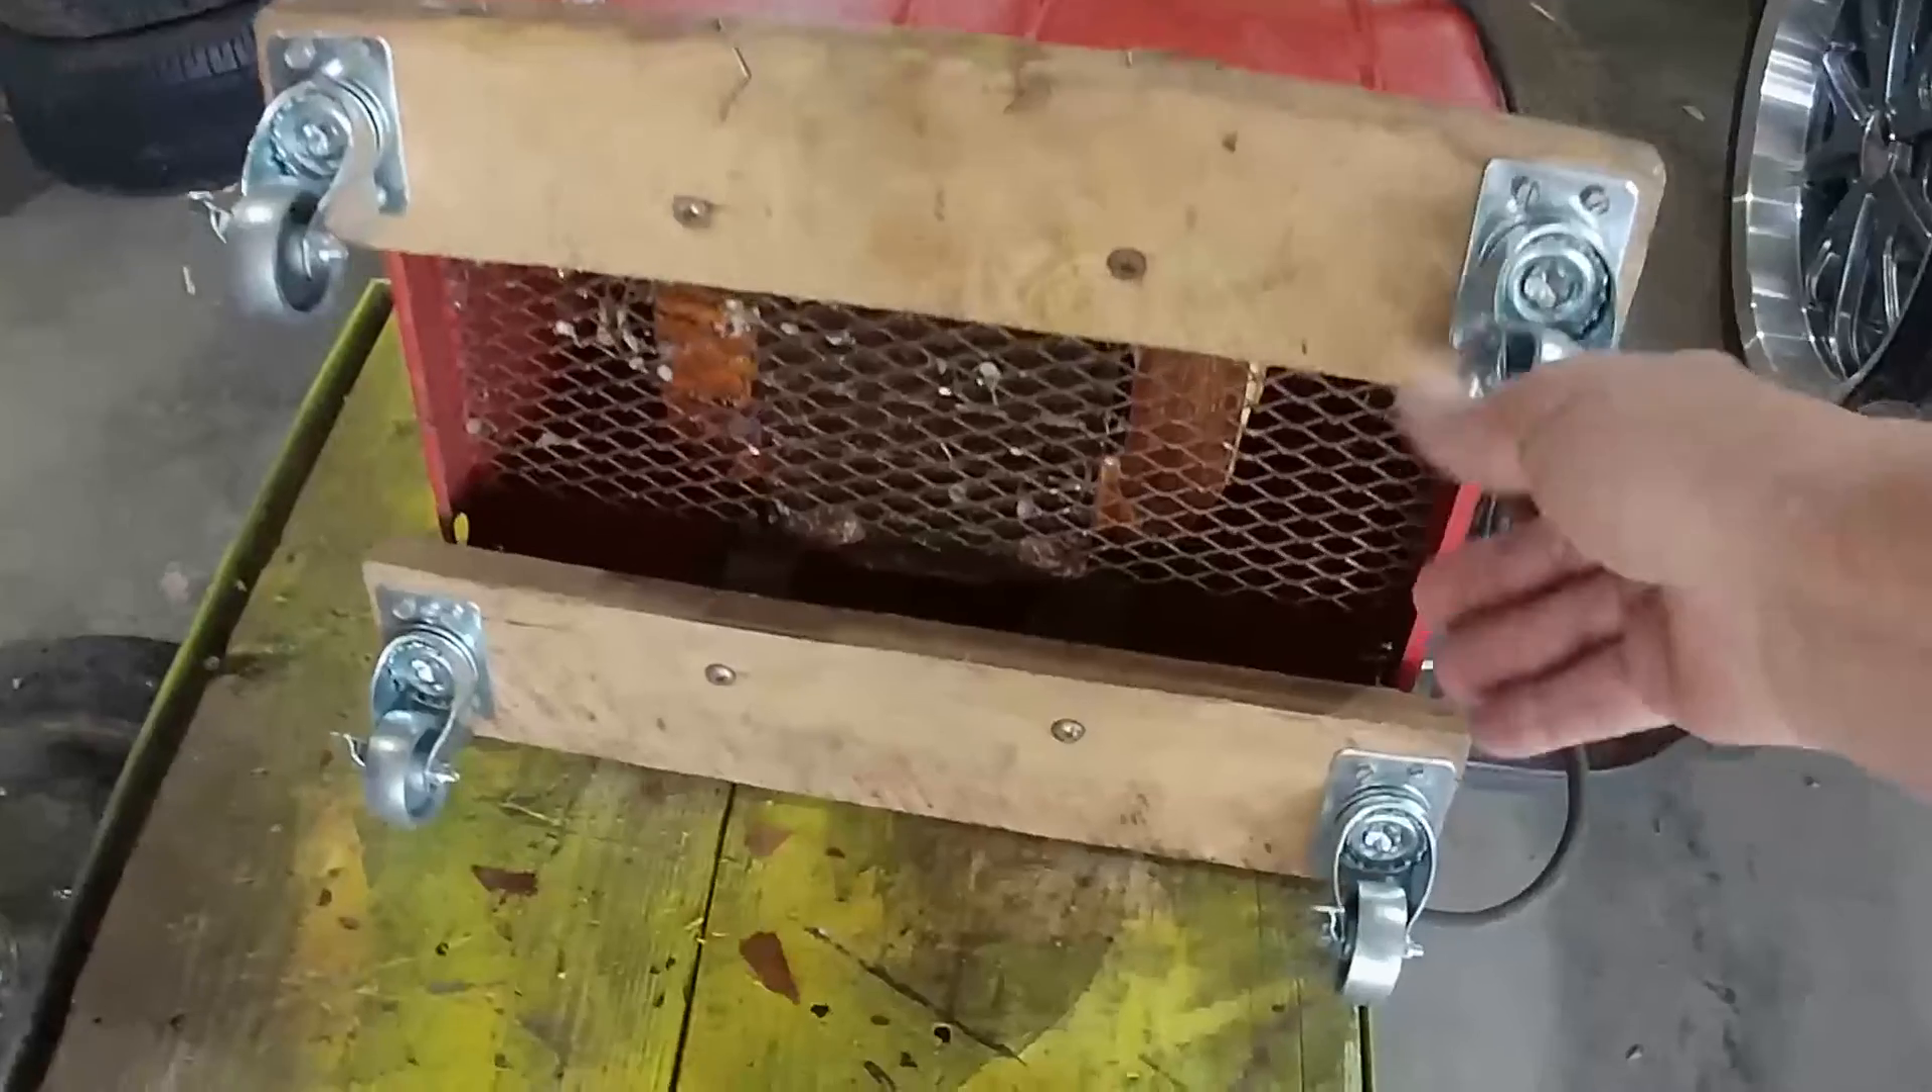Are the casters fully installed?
Yes.